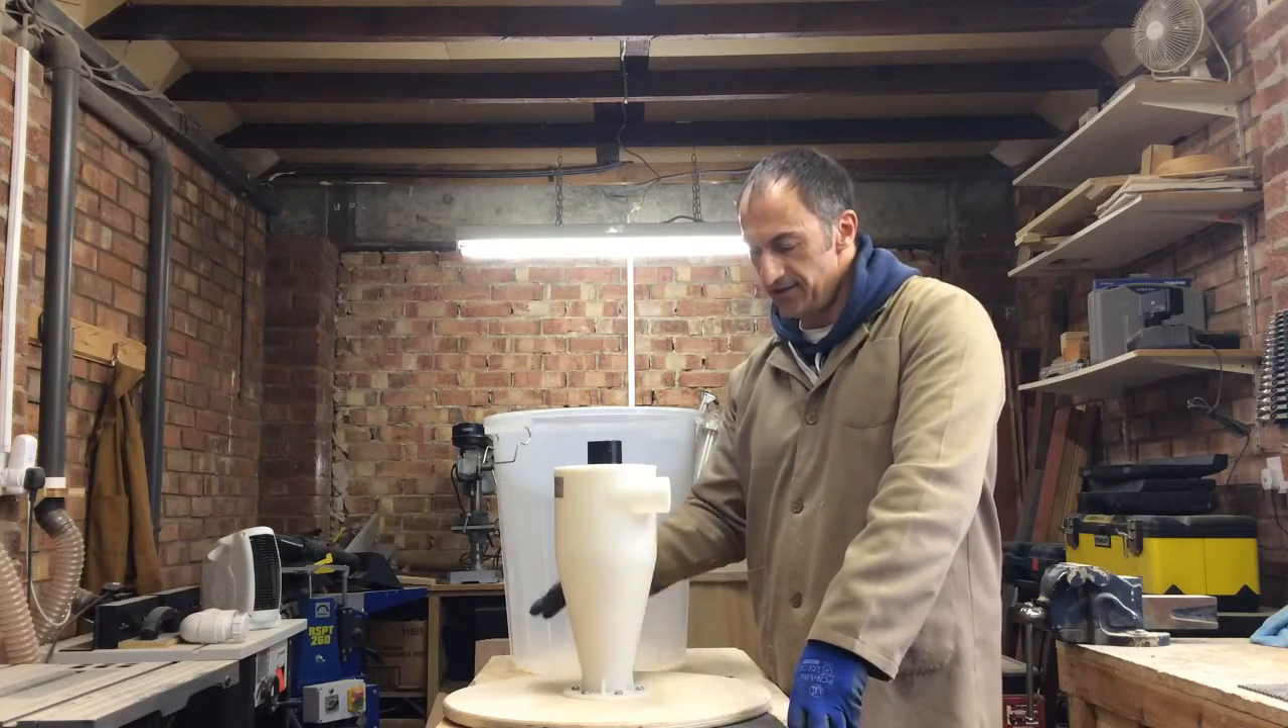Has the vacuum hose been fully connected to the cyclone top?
No.